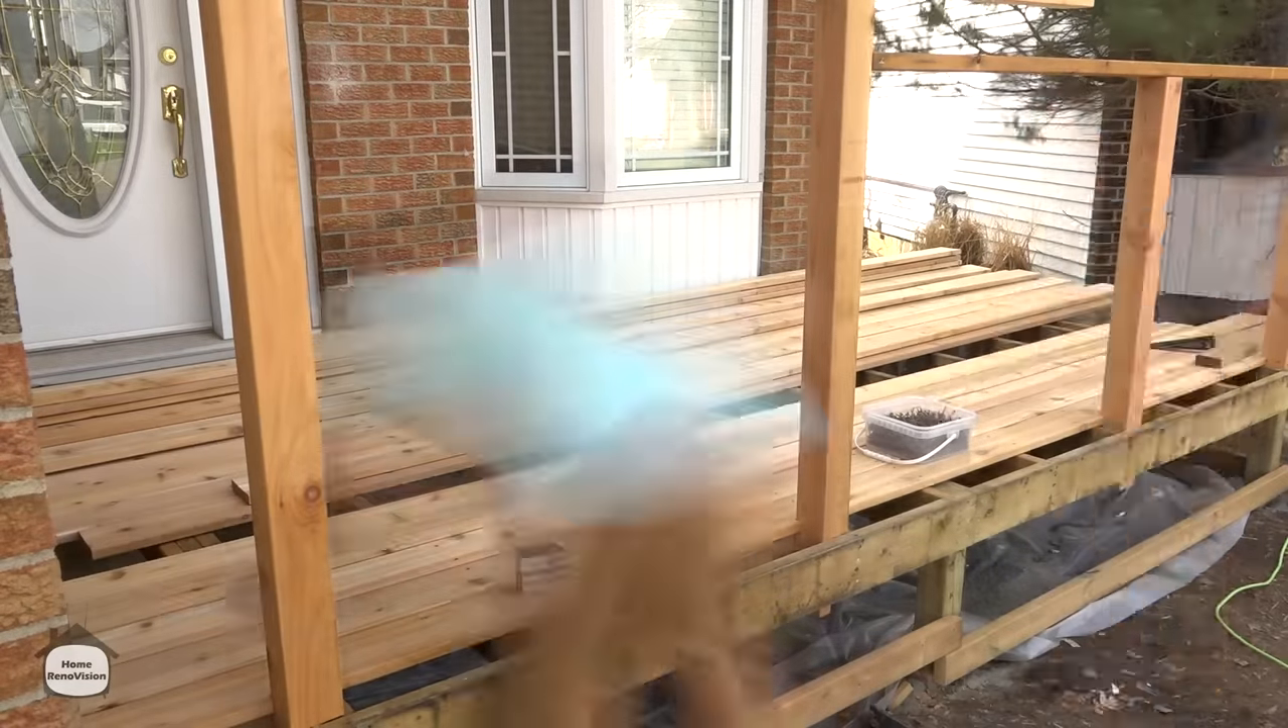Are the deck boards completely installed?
No.